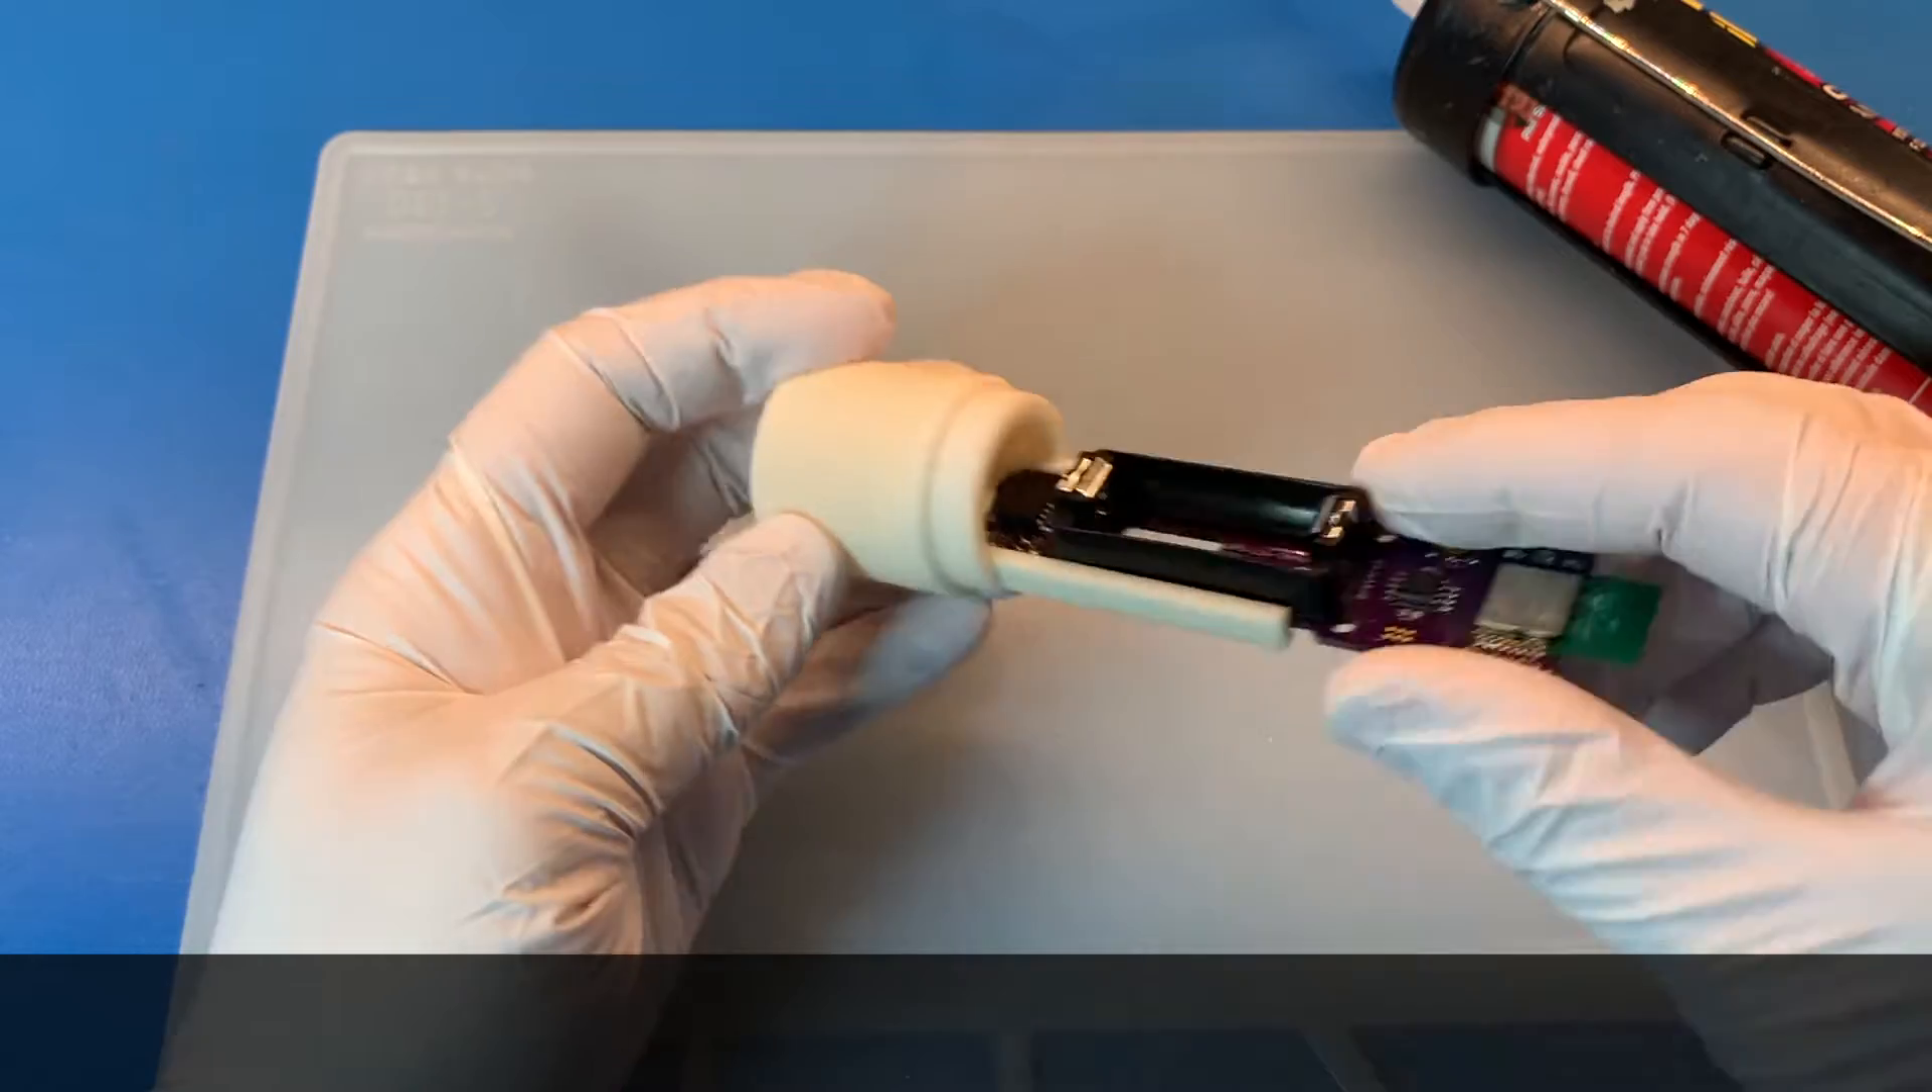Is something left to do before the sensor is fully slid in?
Yes.